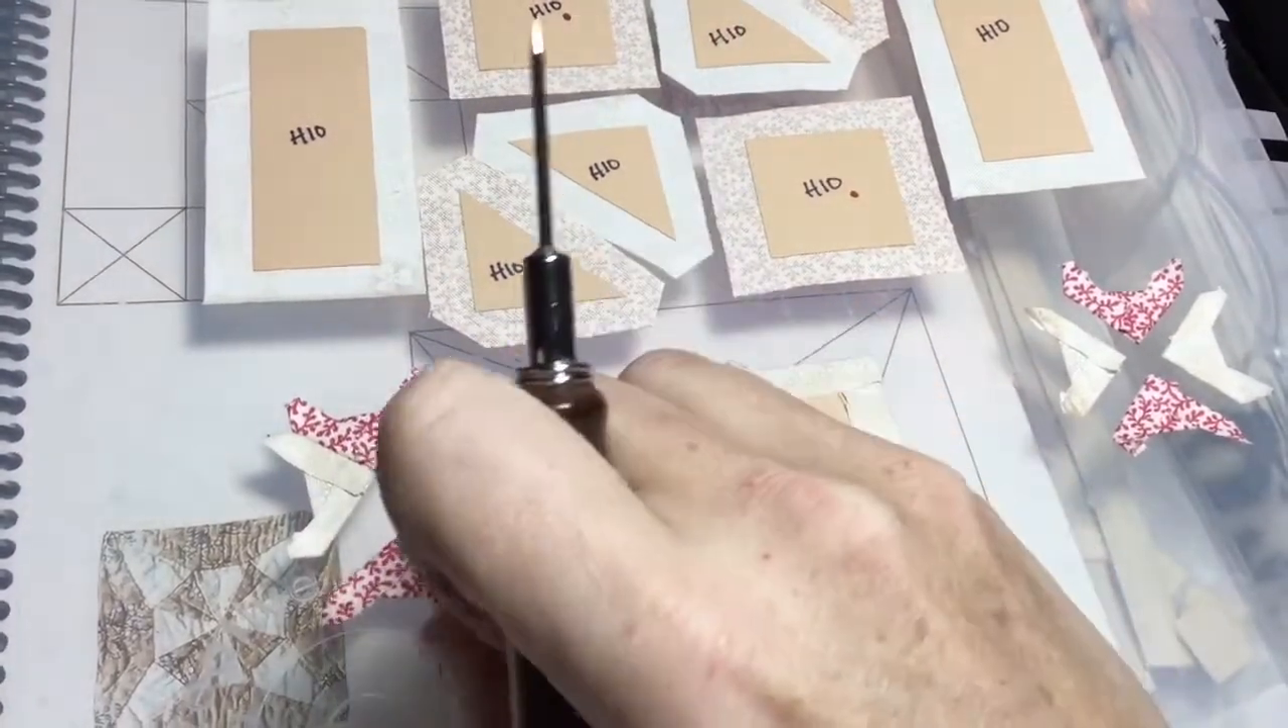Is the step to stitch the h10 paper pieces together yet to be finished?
Yes.